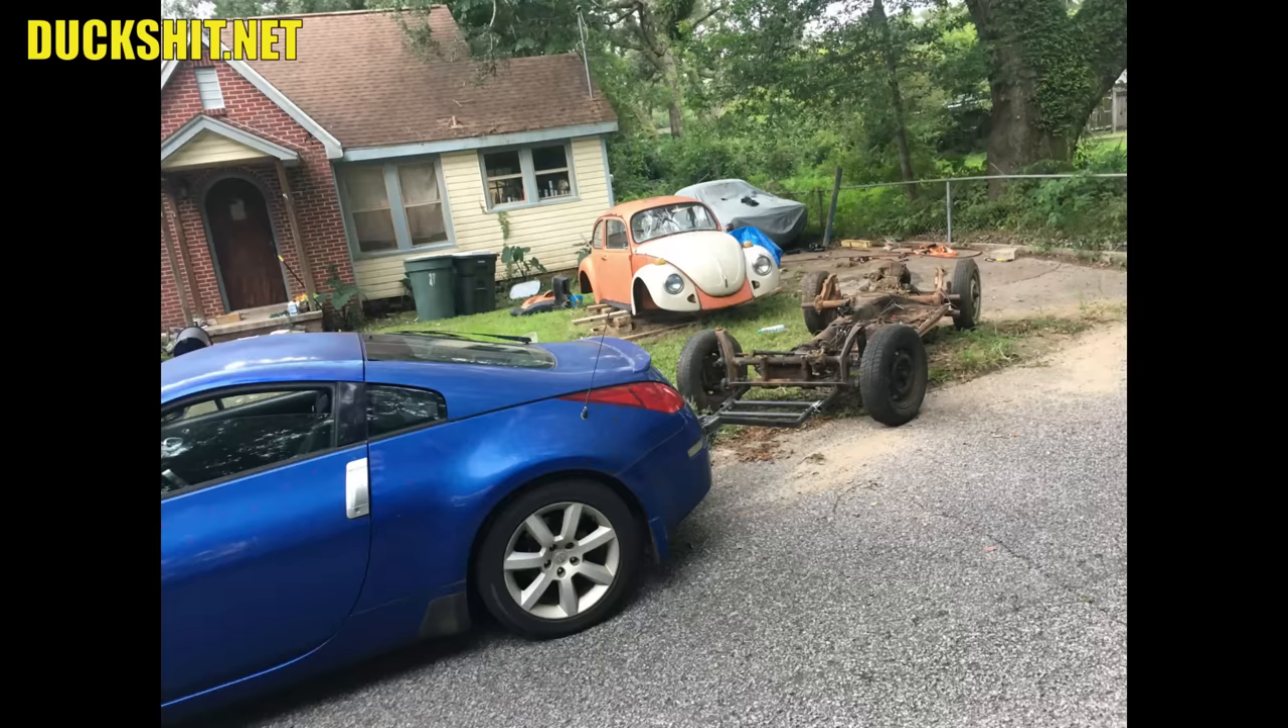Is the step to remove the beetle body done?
Yes.